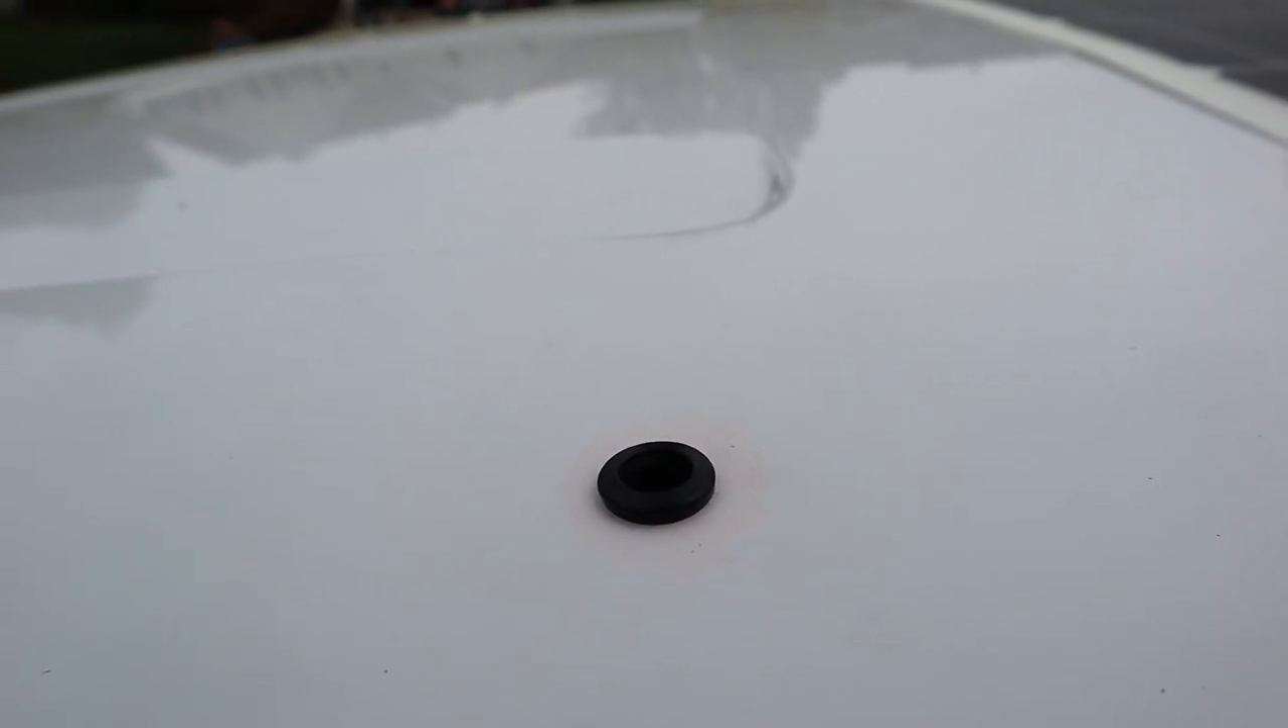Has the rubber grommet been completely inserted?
Yes.